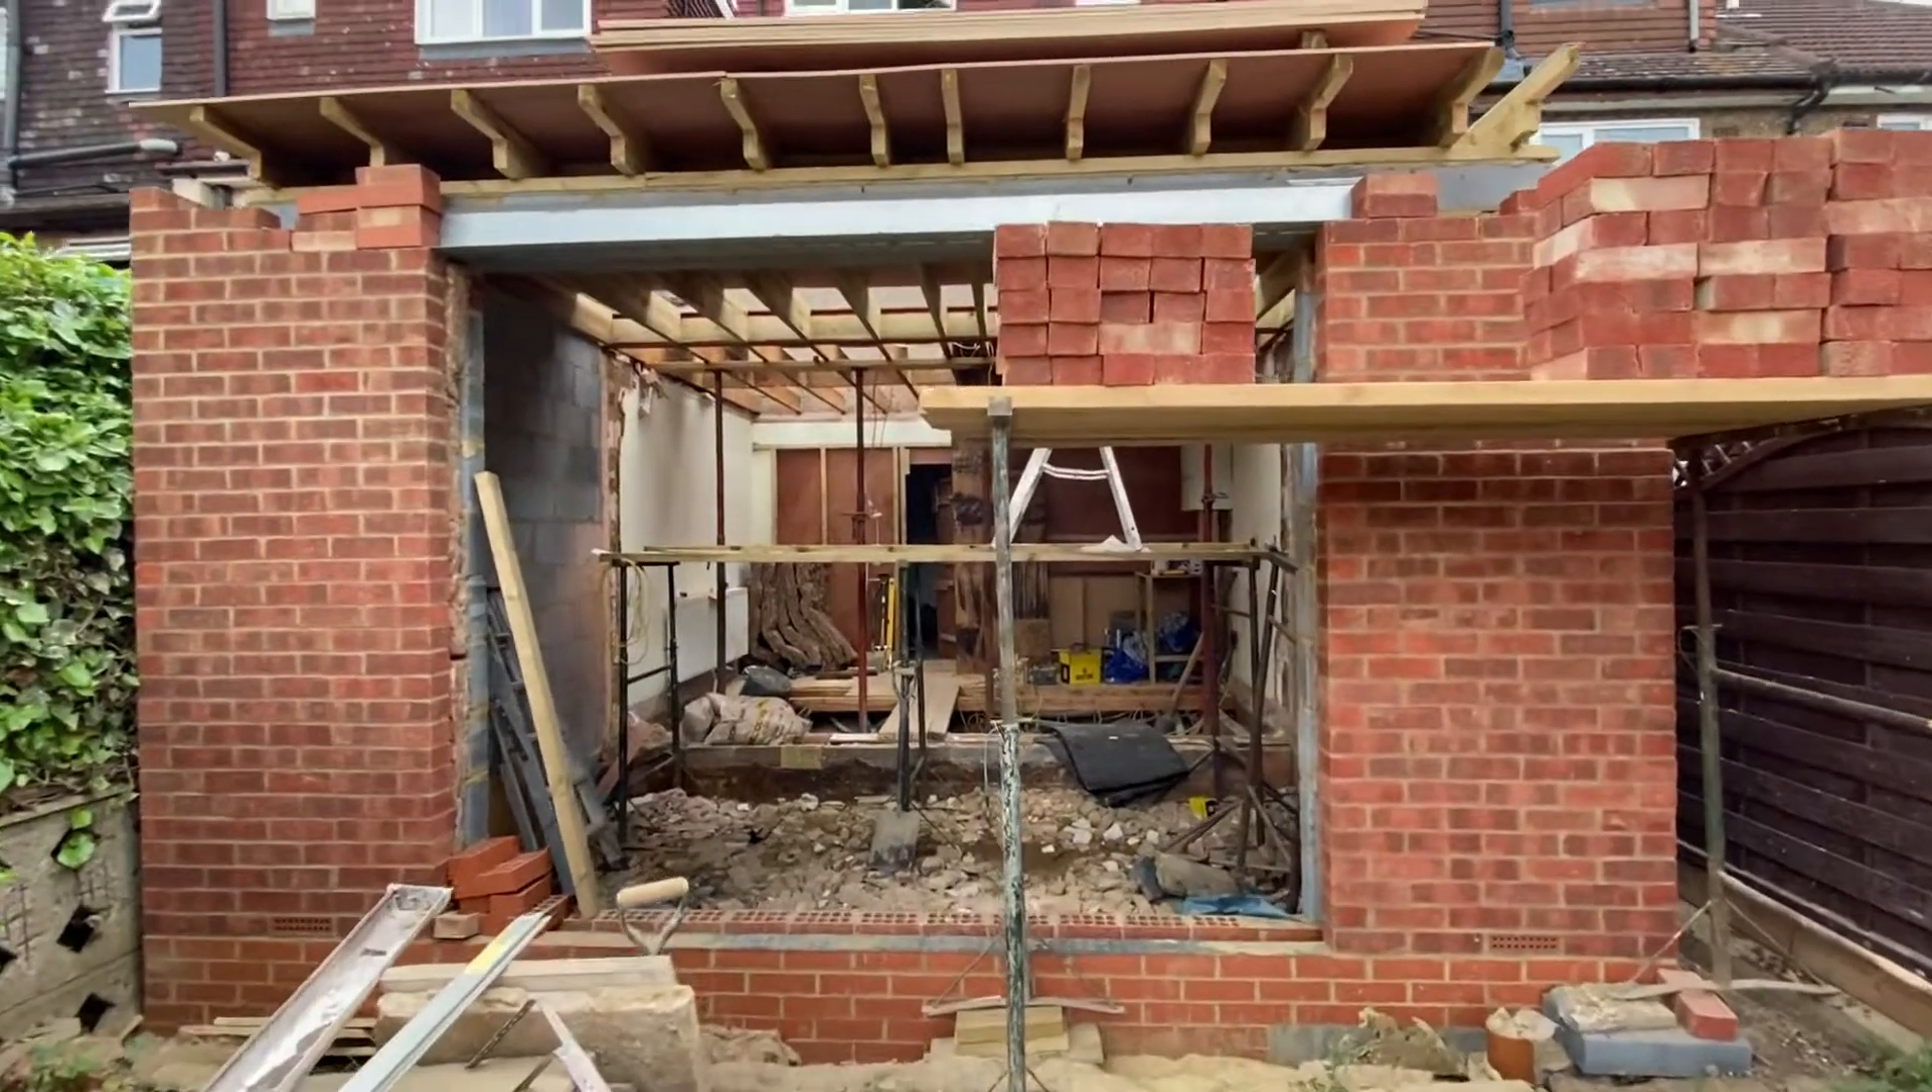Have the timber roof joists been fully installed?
Yes.